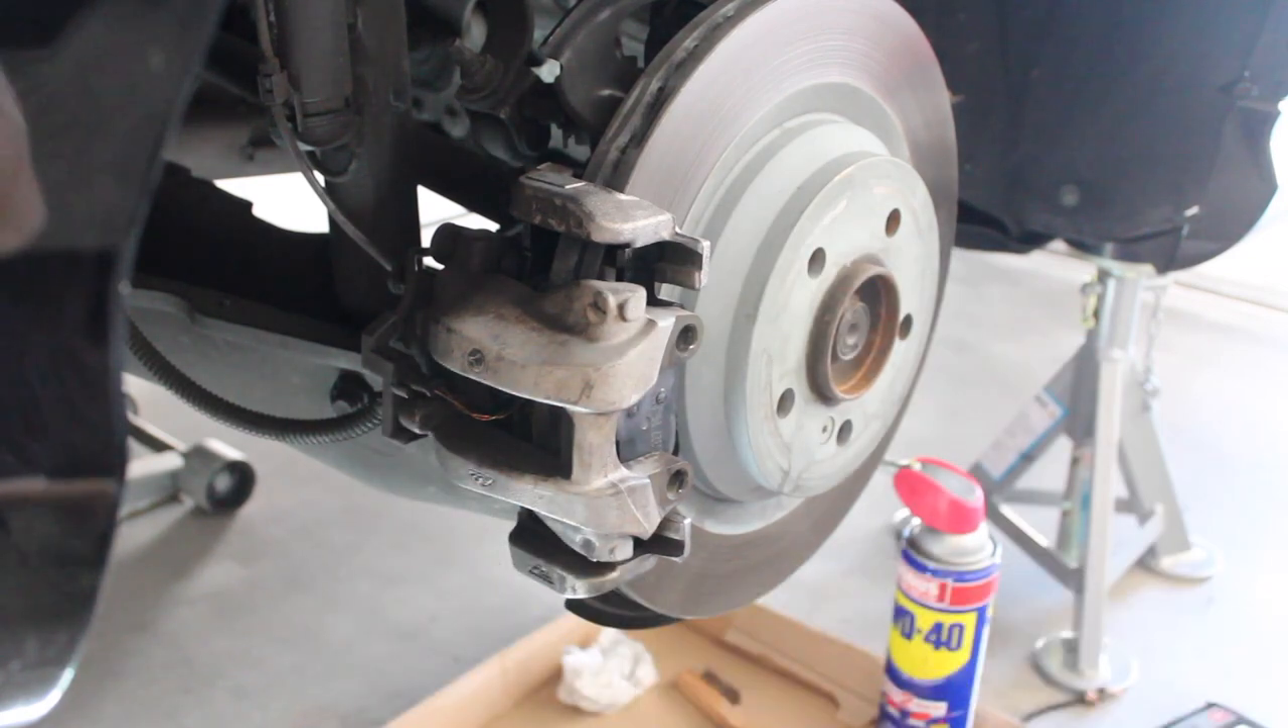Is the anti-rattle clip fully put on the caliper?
No.